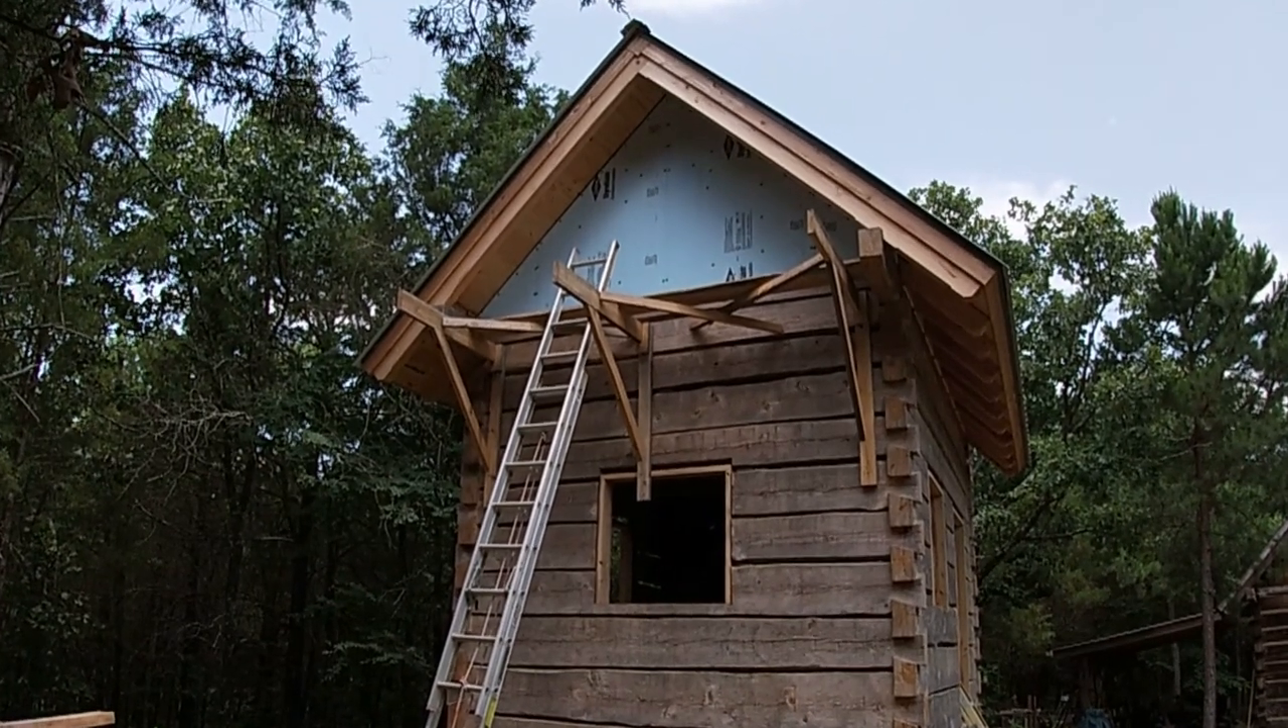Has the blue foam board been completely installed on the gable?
Yes.